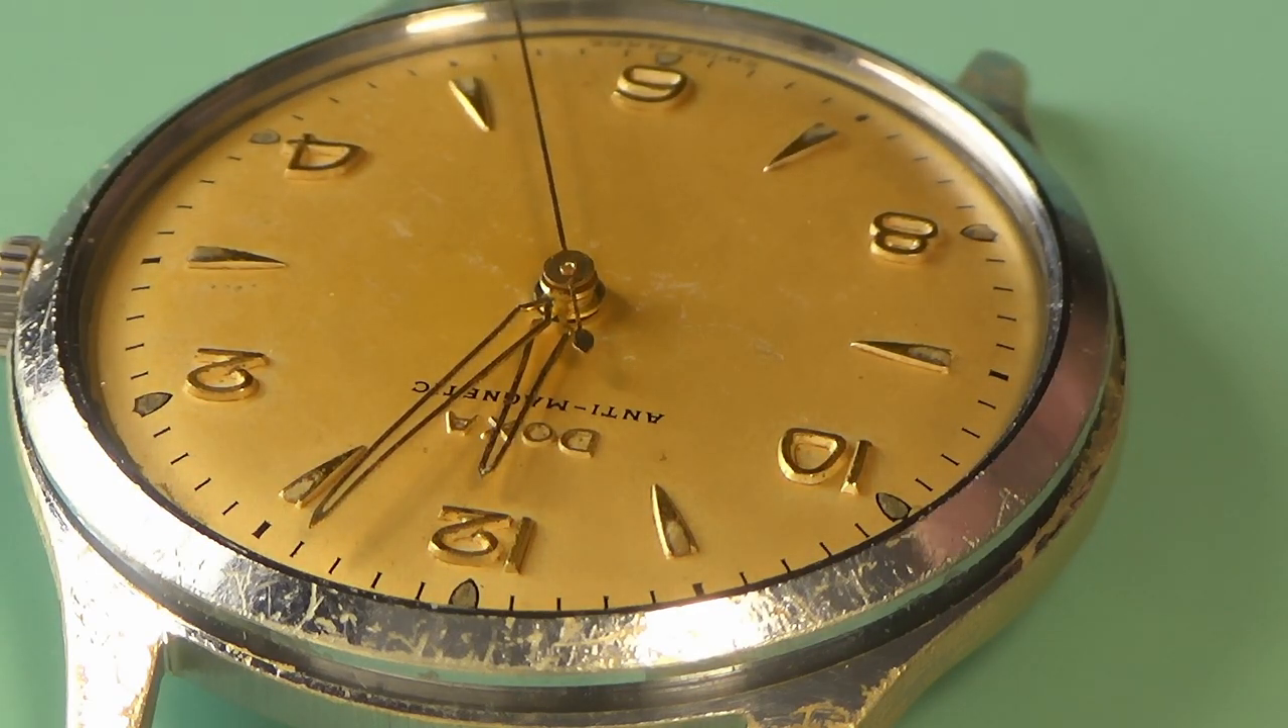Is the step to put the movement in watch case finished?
Yes.